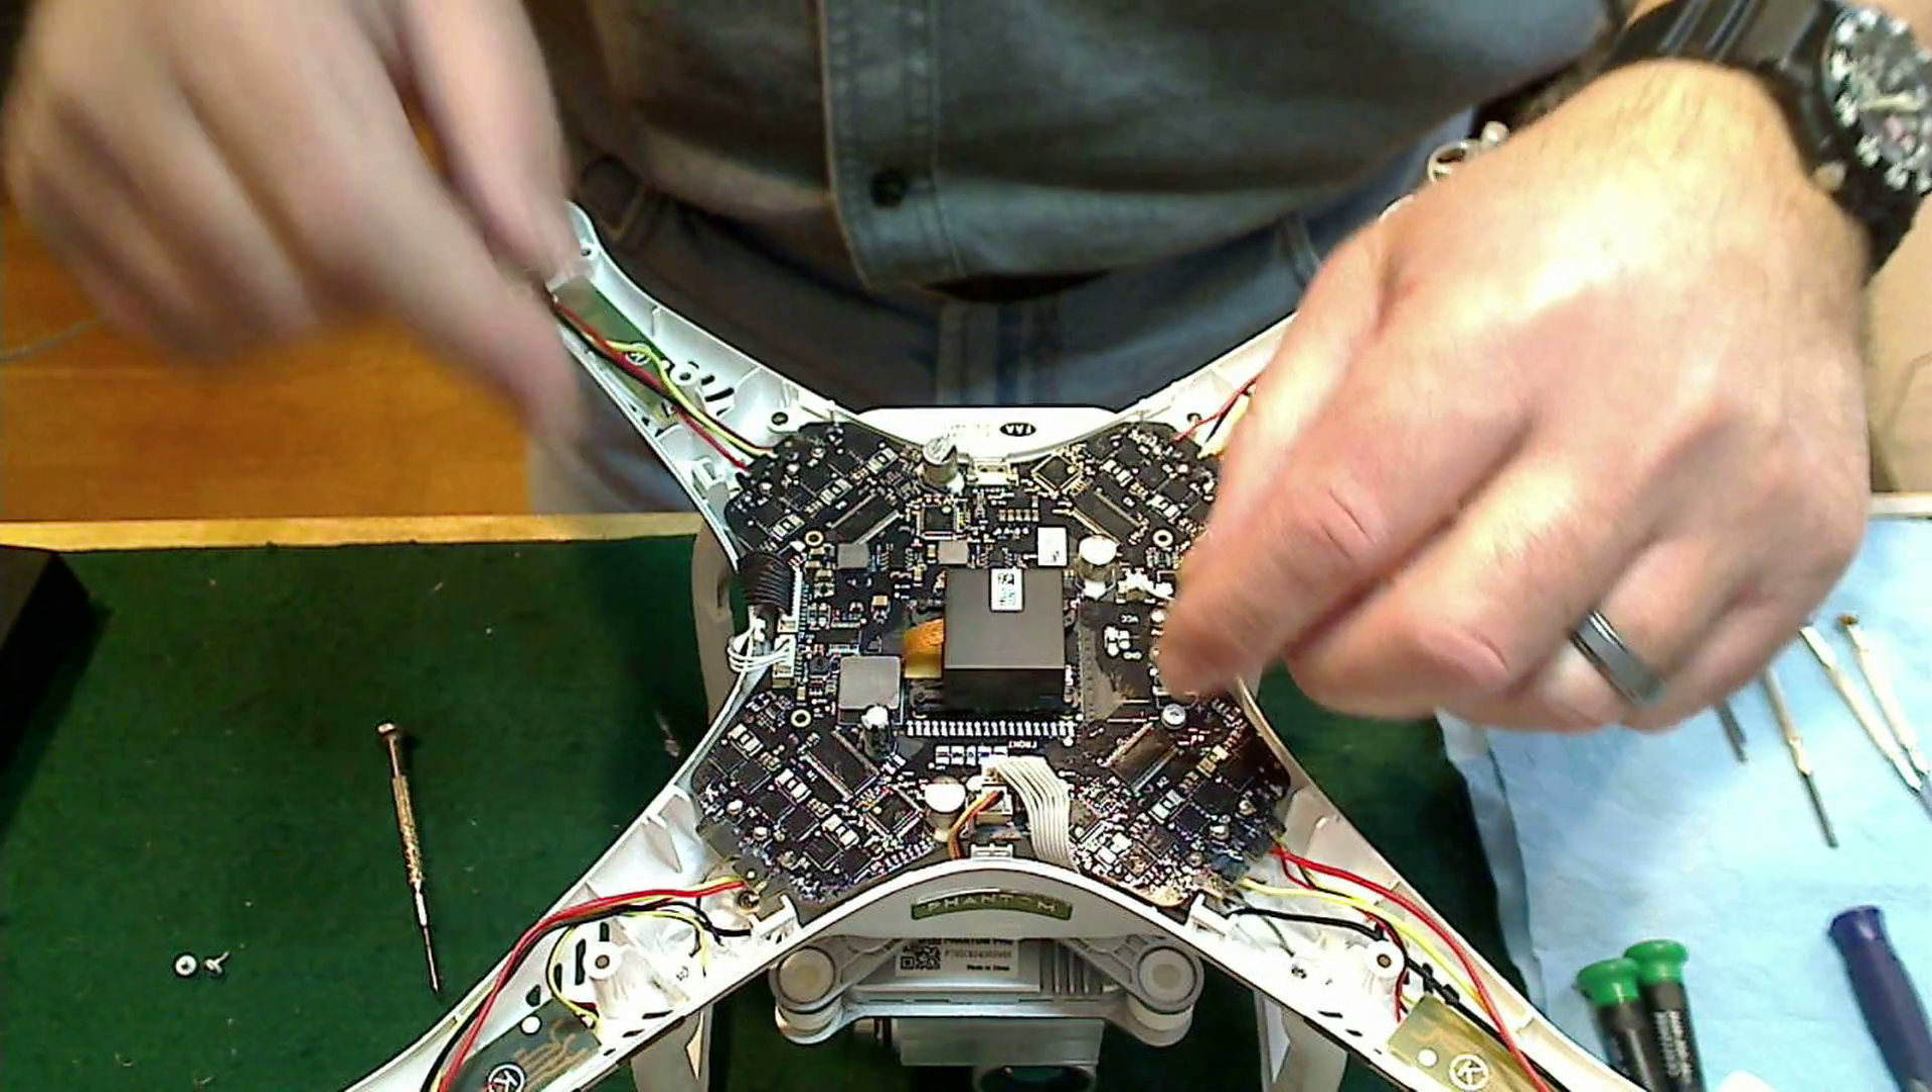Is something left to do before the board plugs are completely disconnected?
Yes.